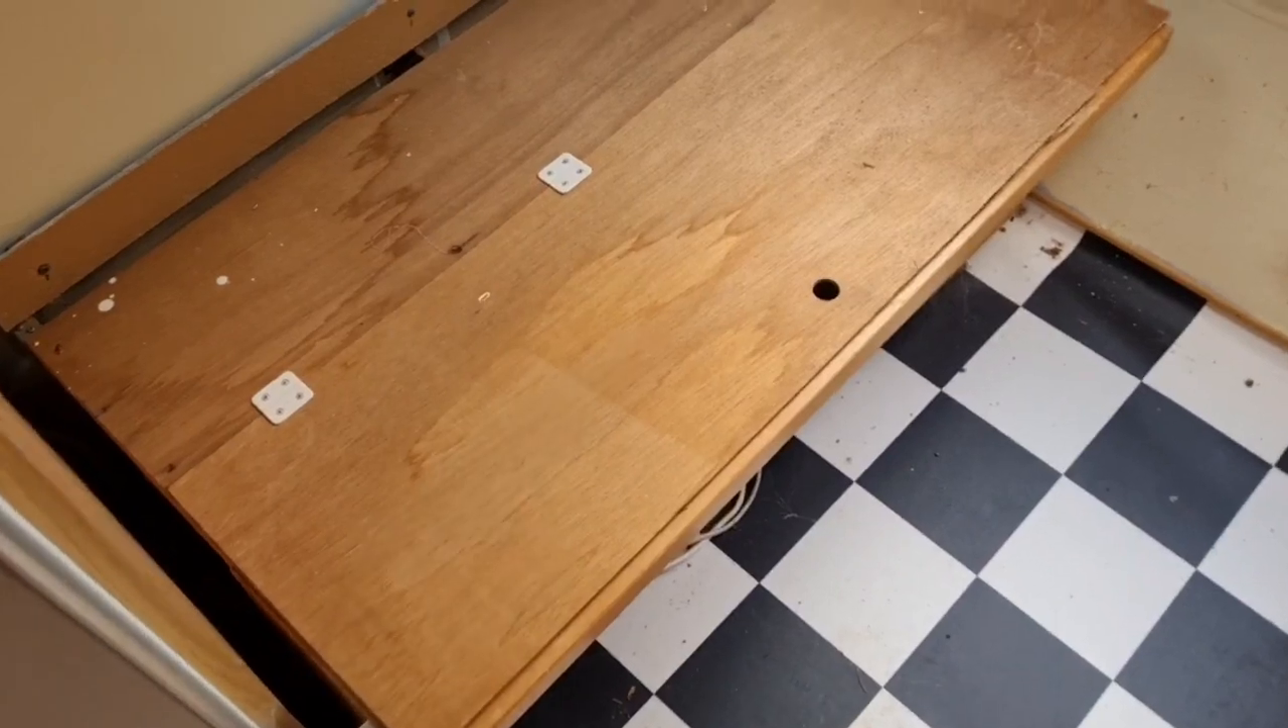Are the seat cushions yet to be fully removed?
No.